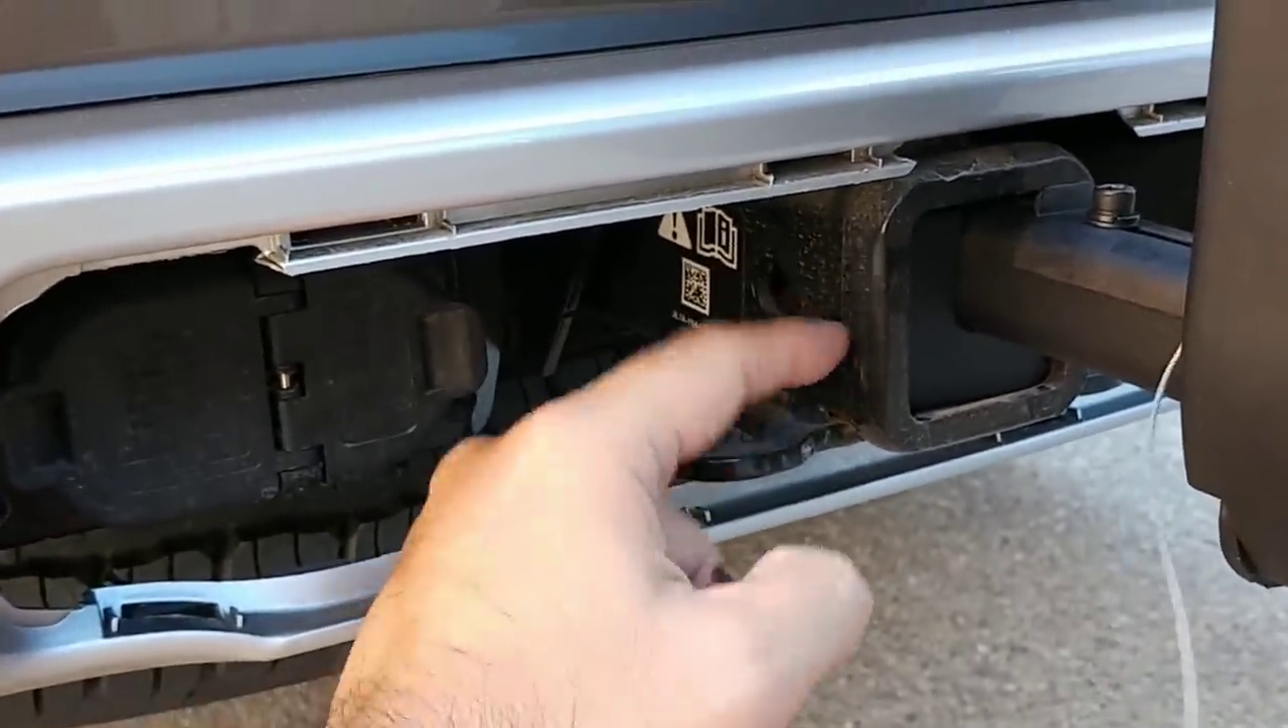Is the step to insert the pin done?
No.